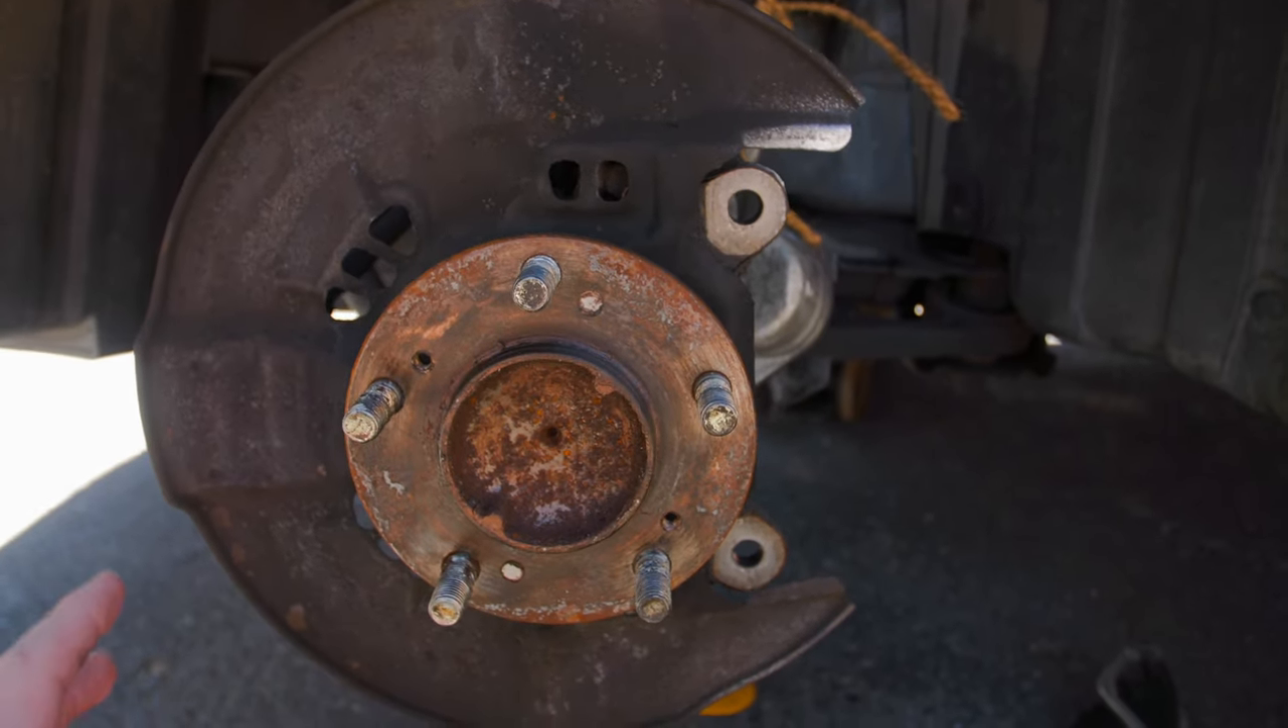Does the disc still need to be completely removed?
No.